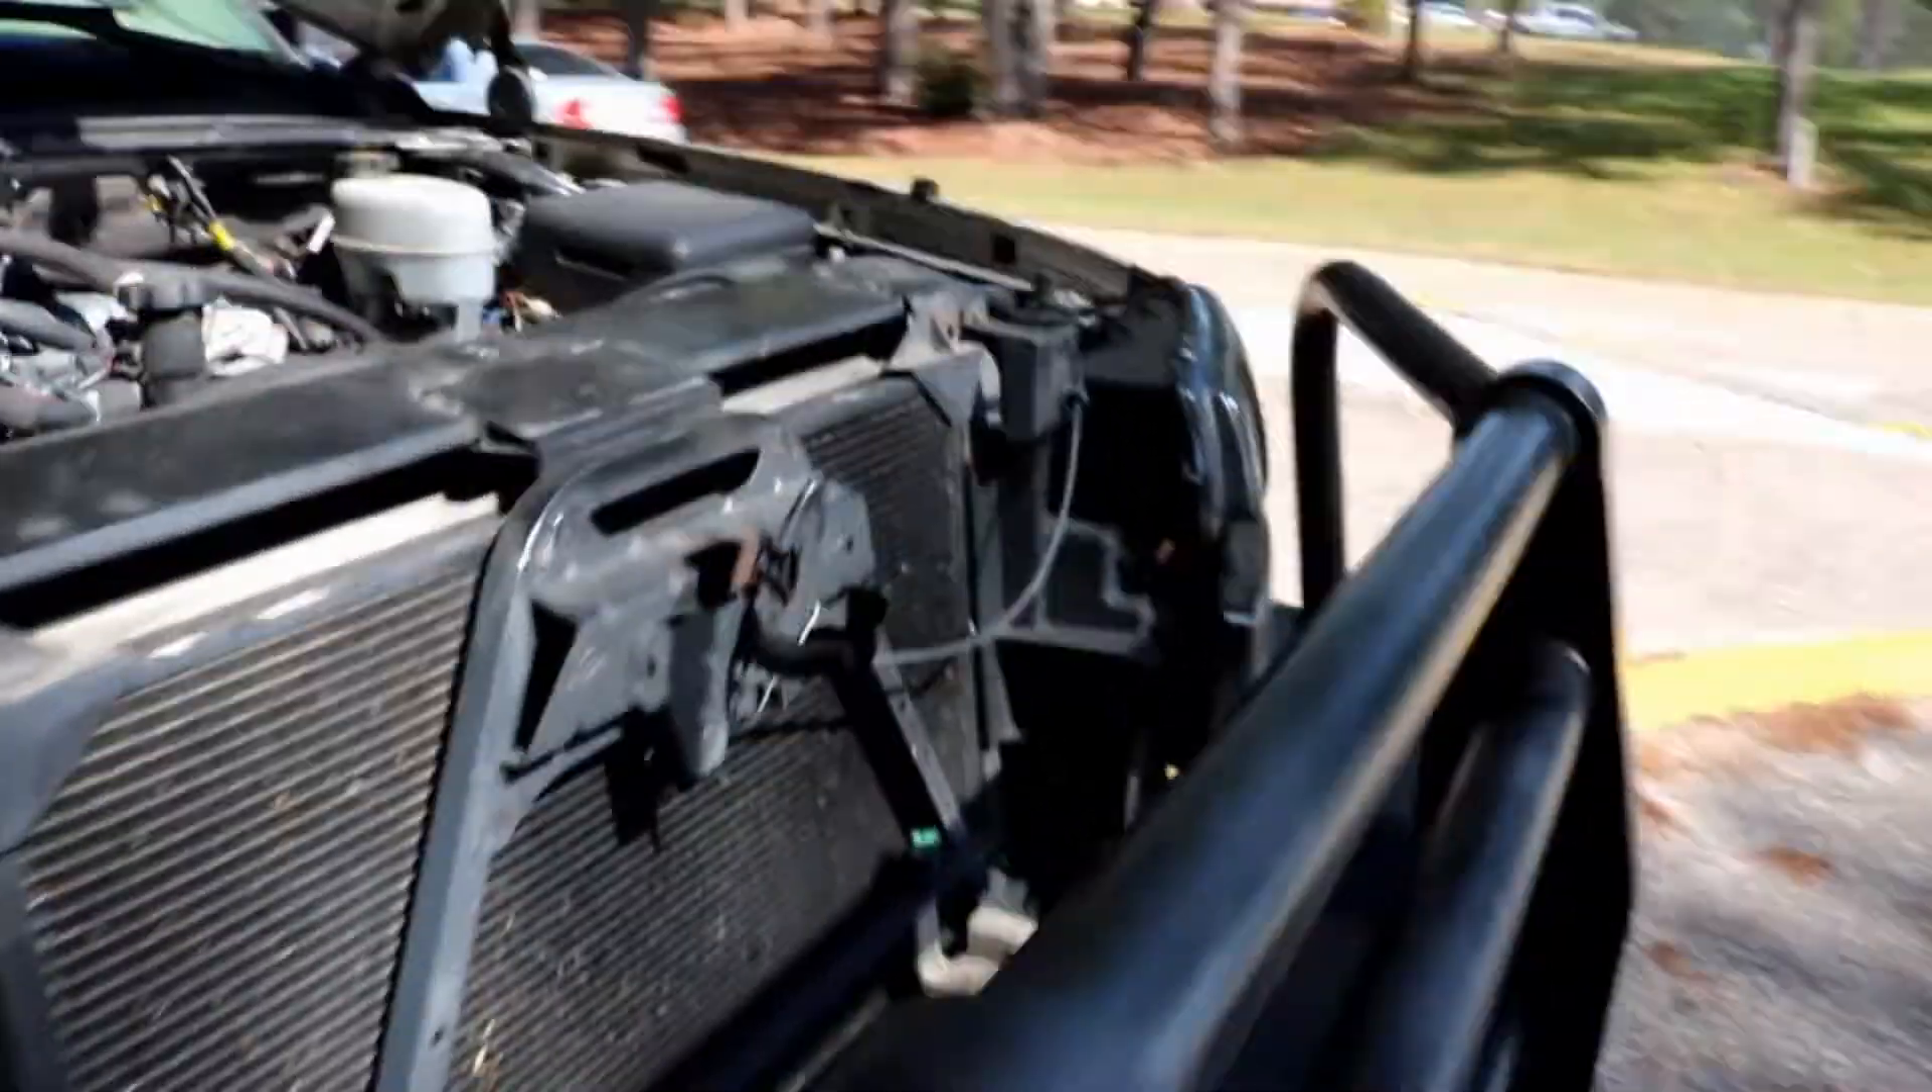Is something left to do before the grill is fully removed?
No.